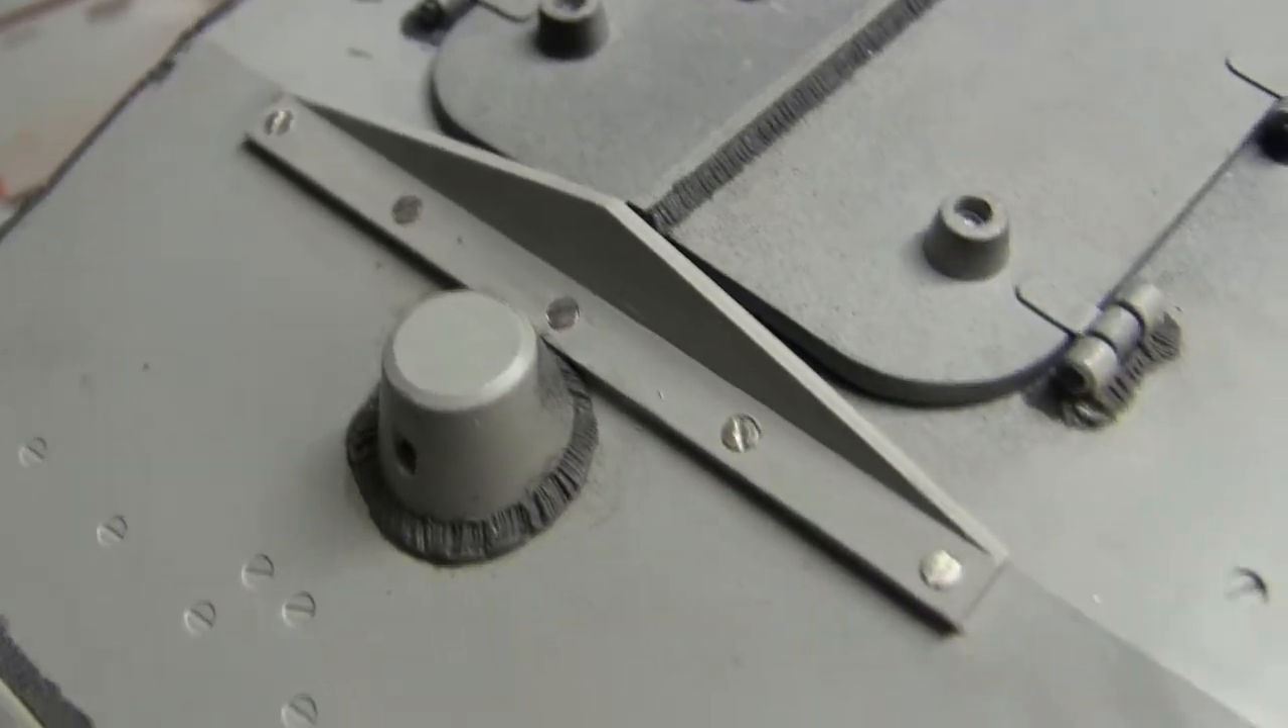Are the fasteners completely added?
Yes.